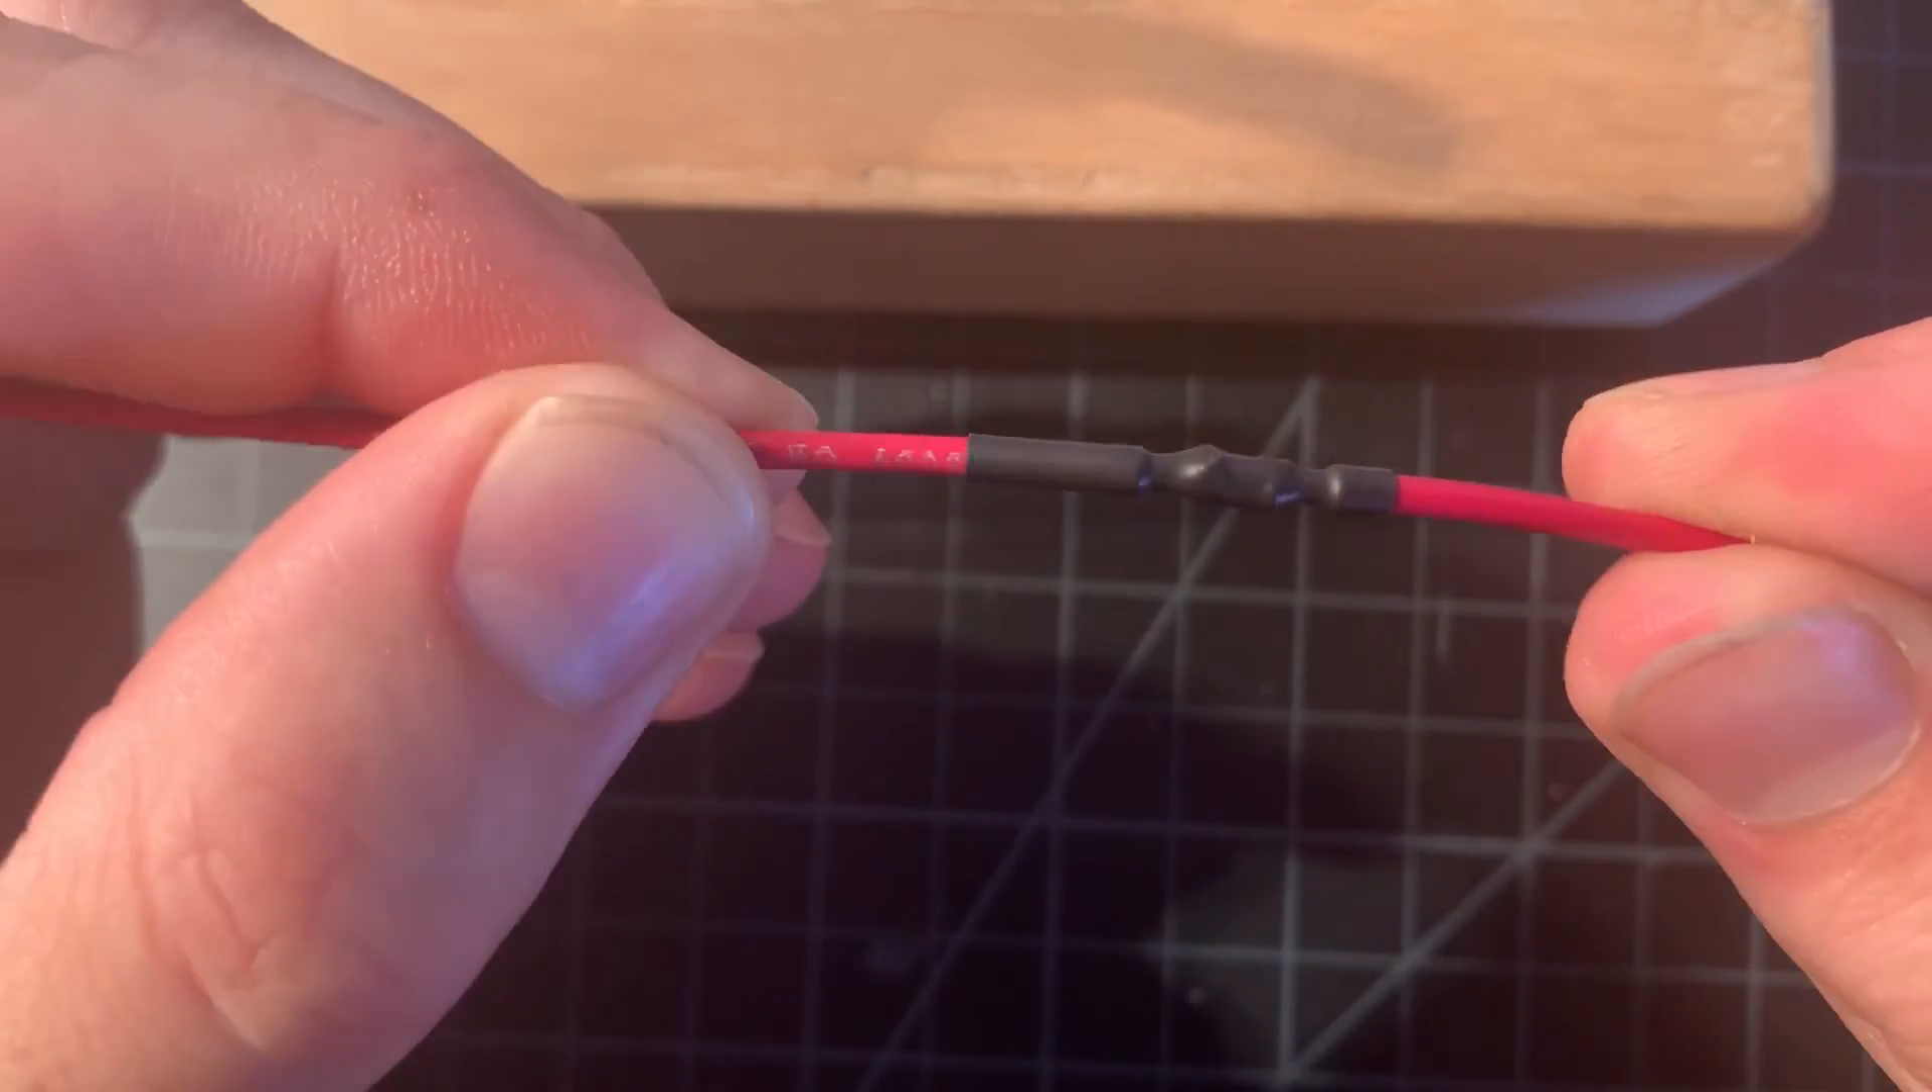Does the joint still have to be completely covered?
No.